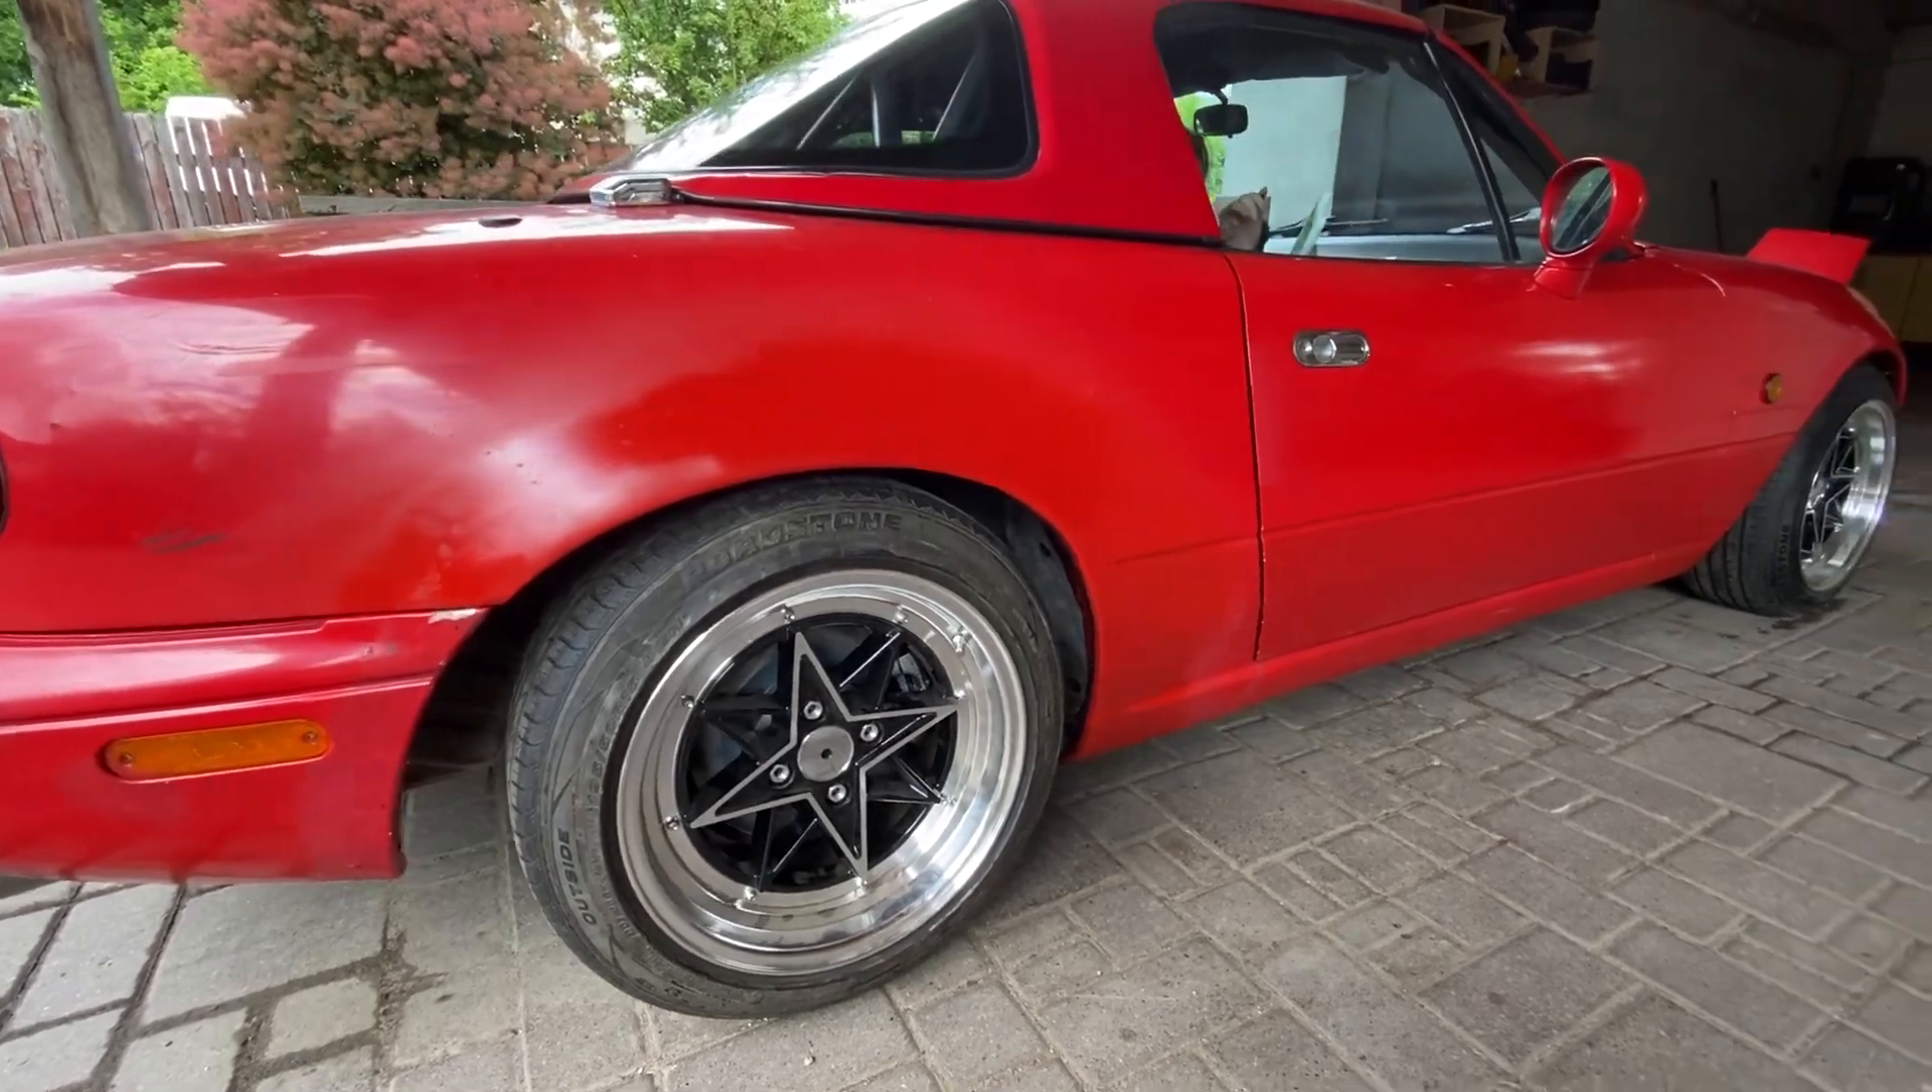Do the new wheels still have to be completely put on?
No.